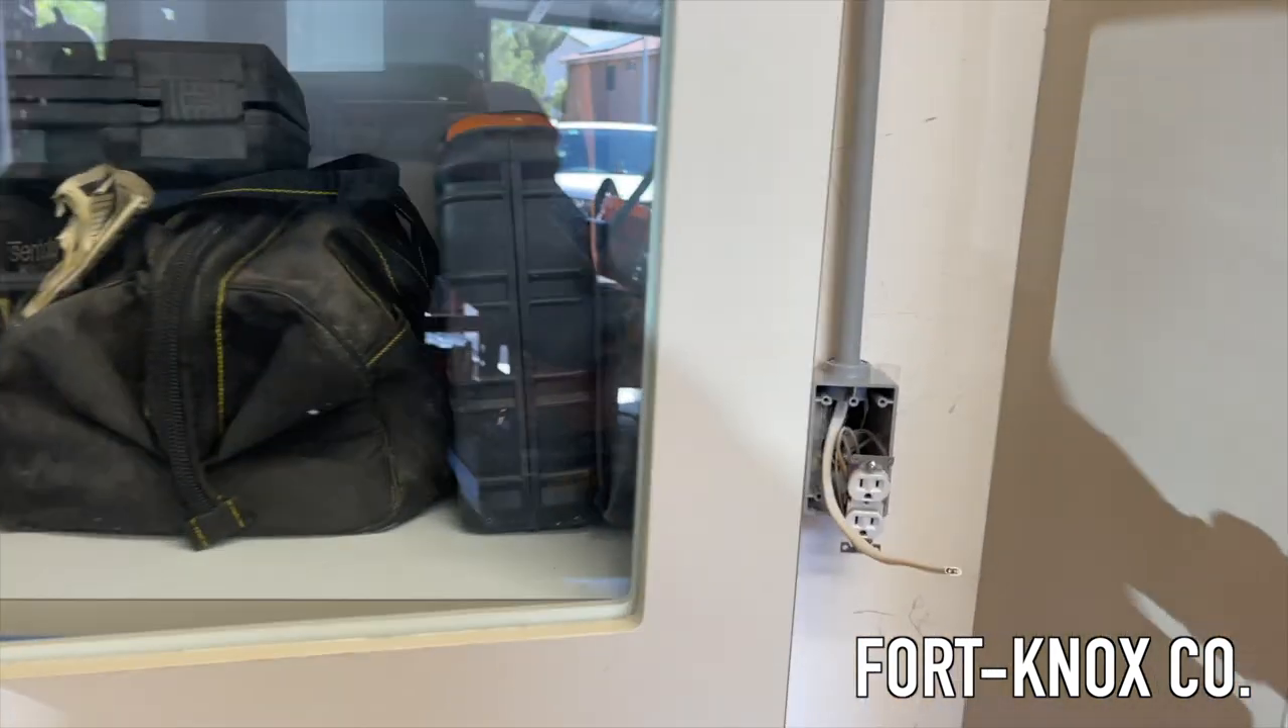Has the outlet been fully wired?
No.